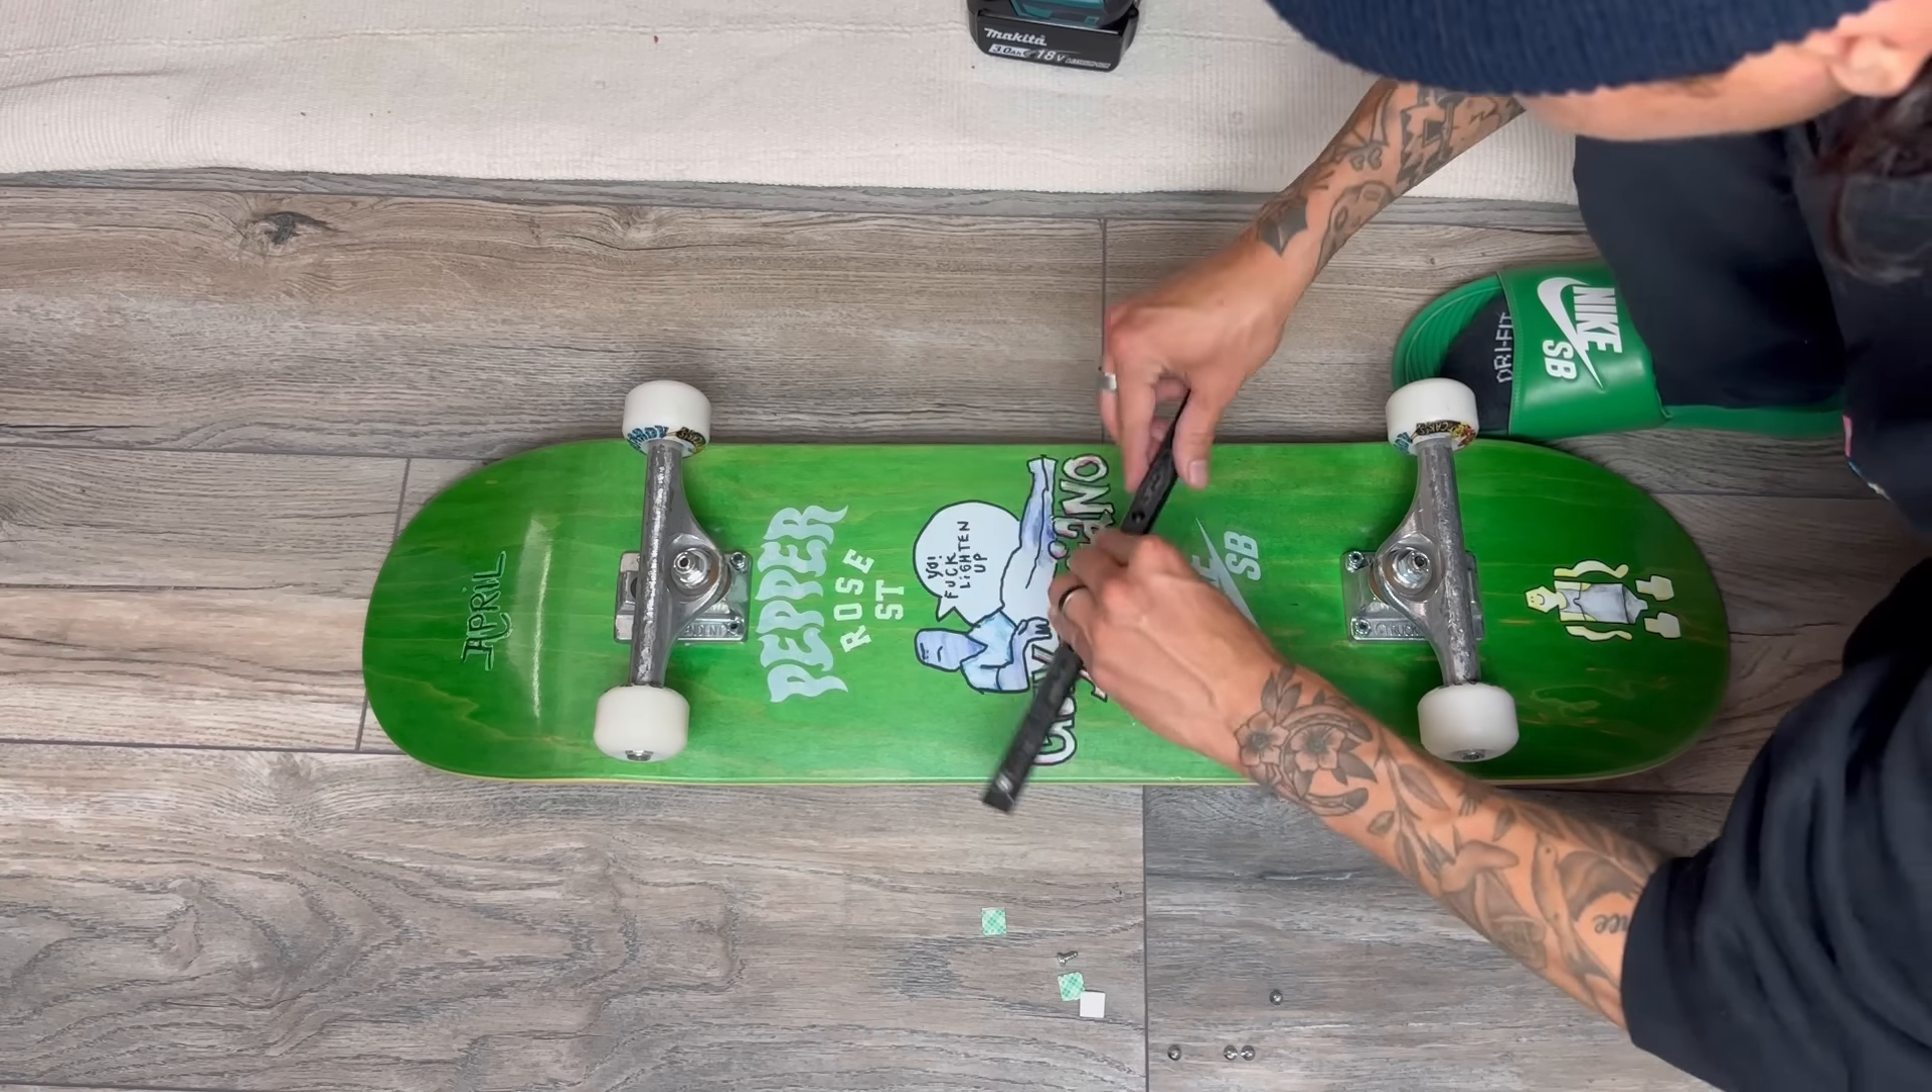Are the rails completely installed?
No.